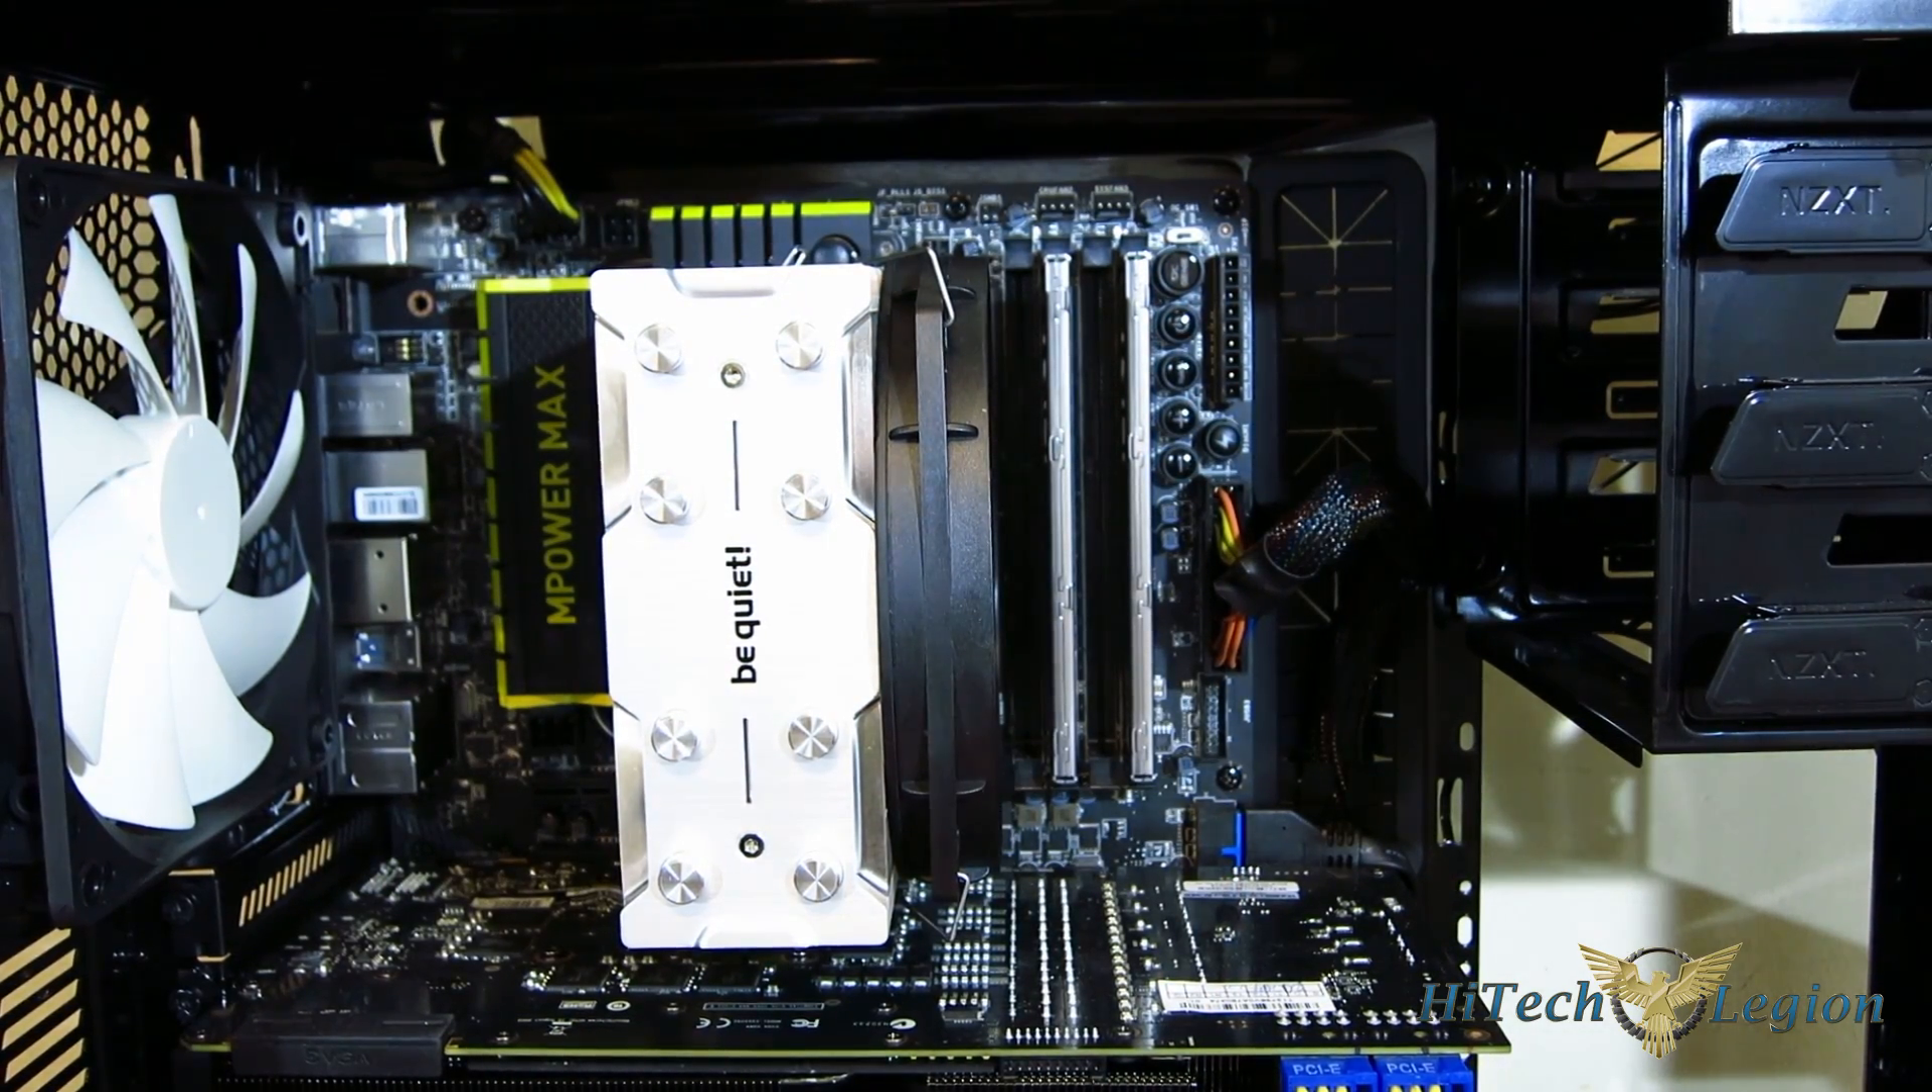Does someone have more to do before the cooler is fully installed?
No.